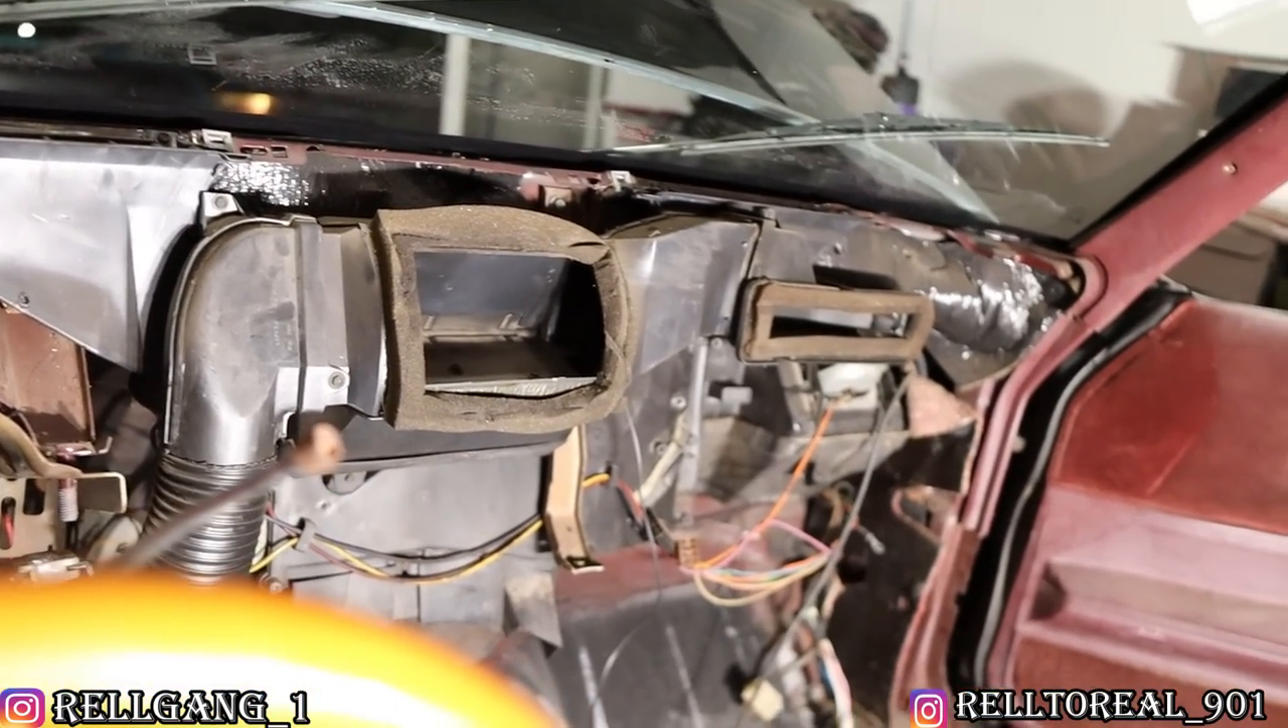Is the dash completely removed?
Yes.